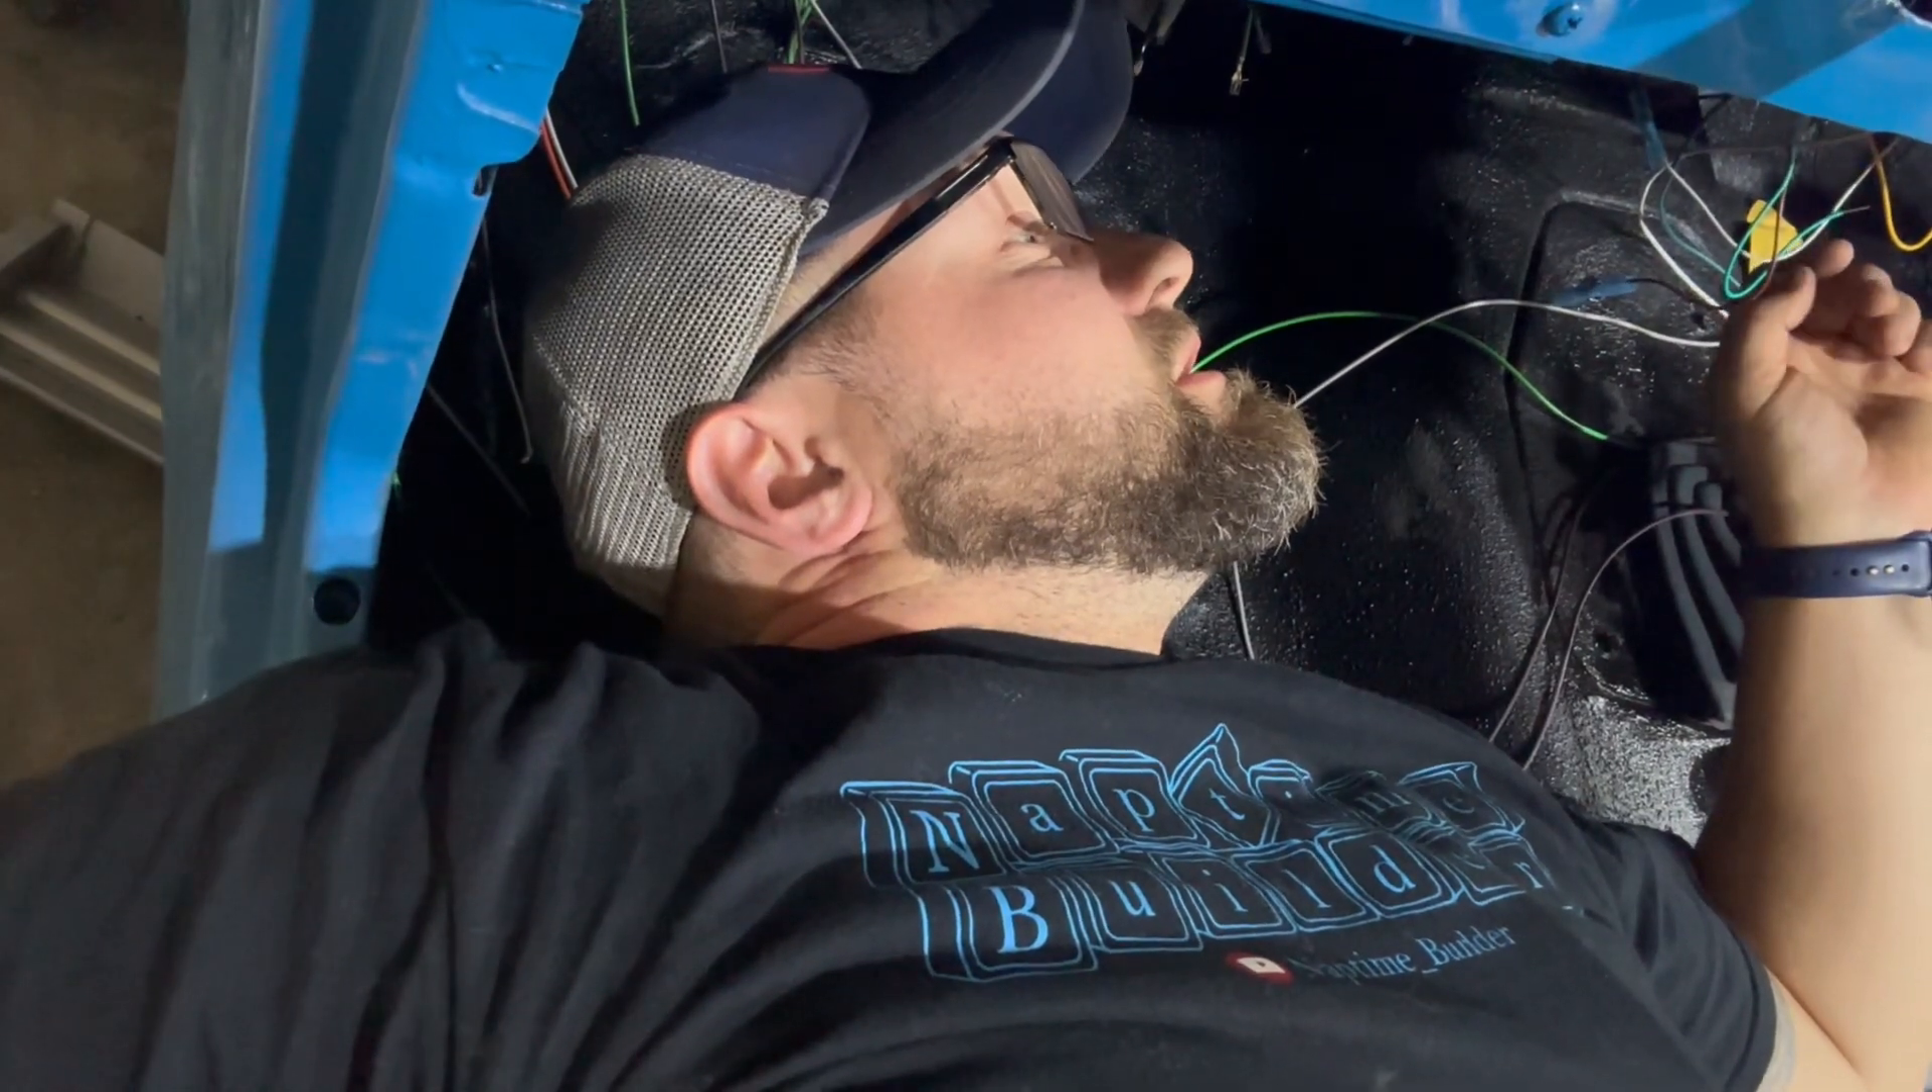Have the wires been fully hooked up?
No.